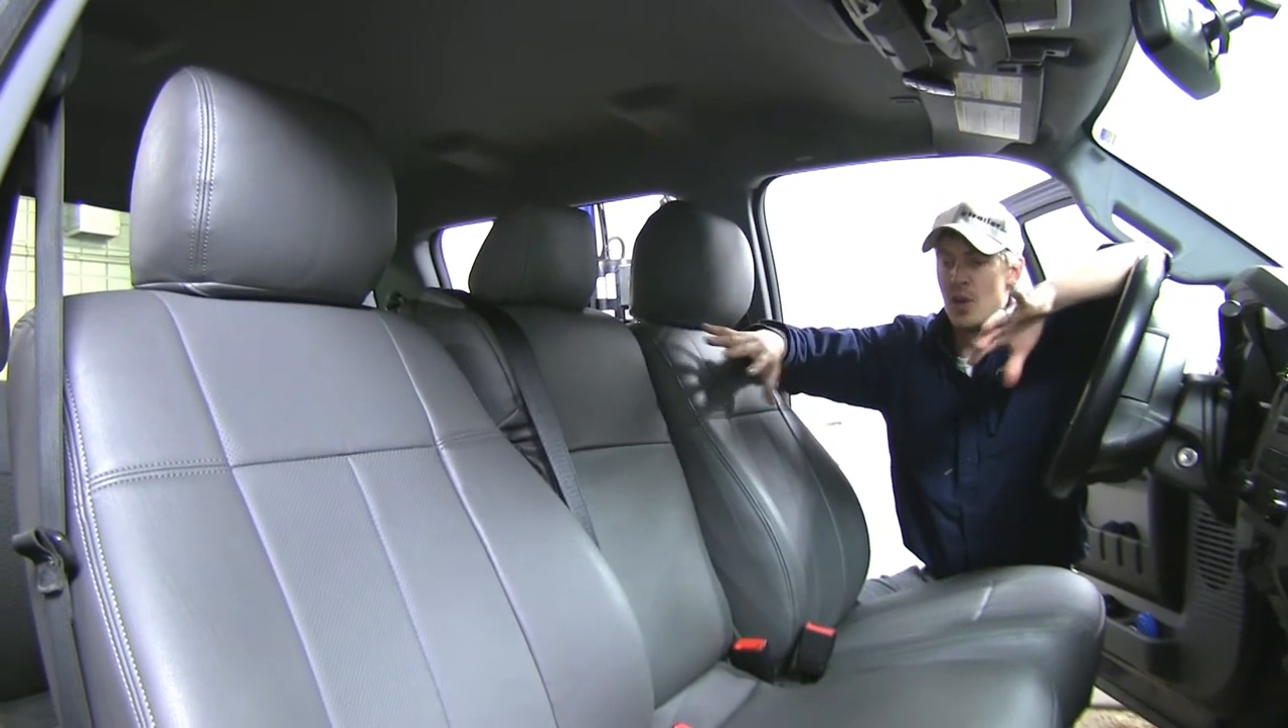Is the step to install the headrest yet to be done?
No.